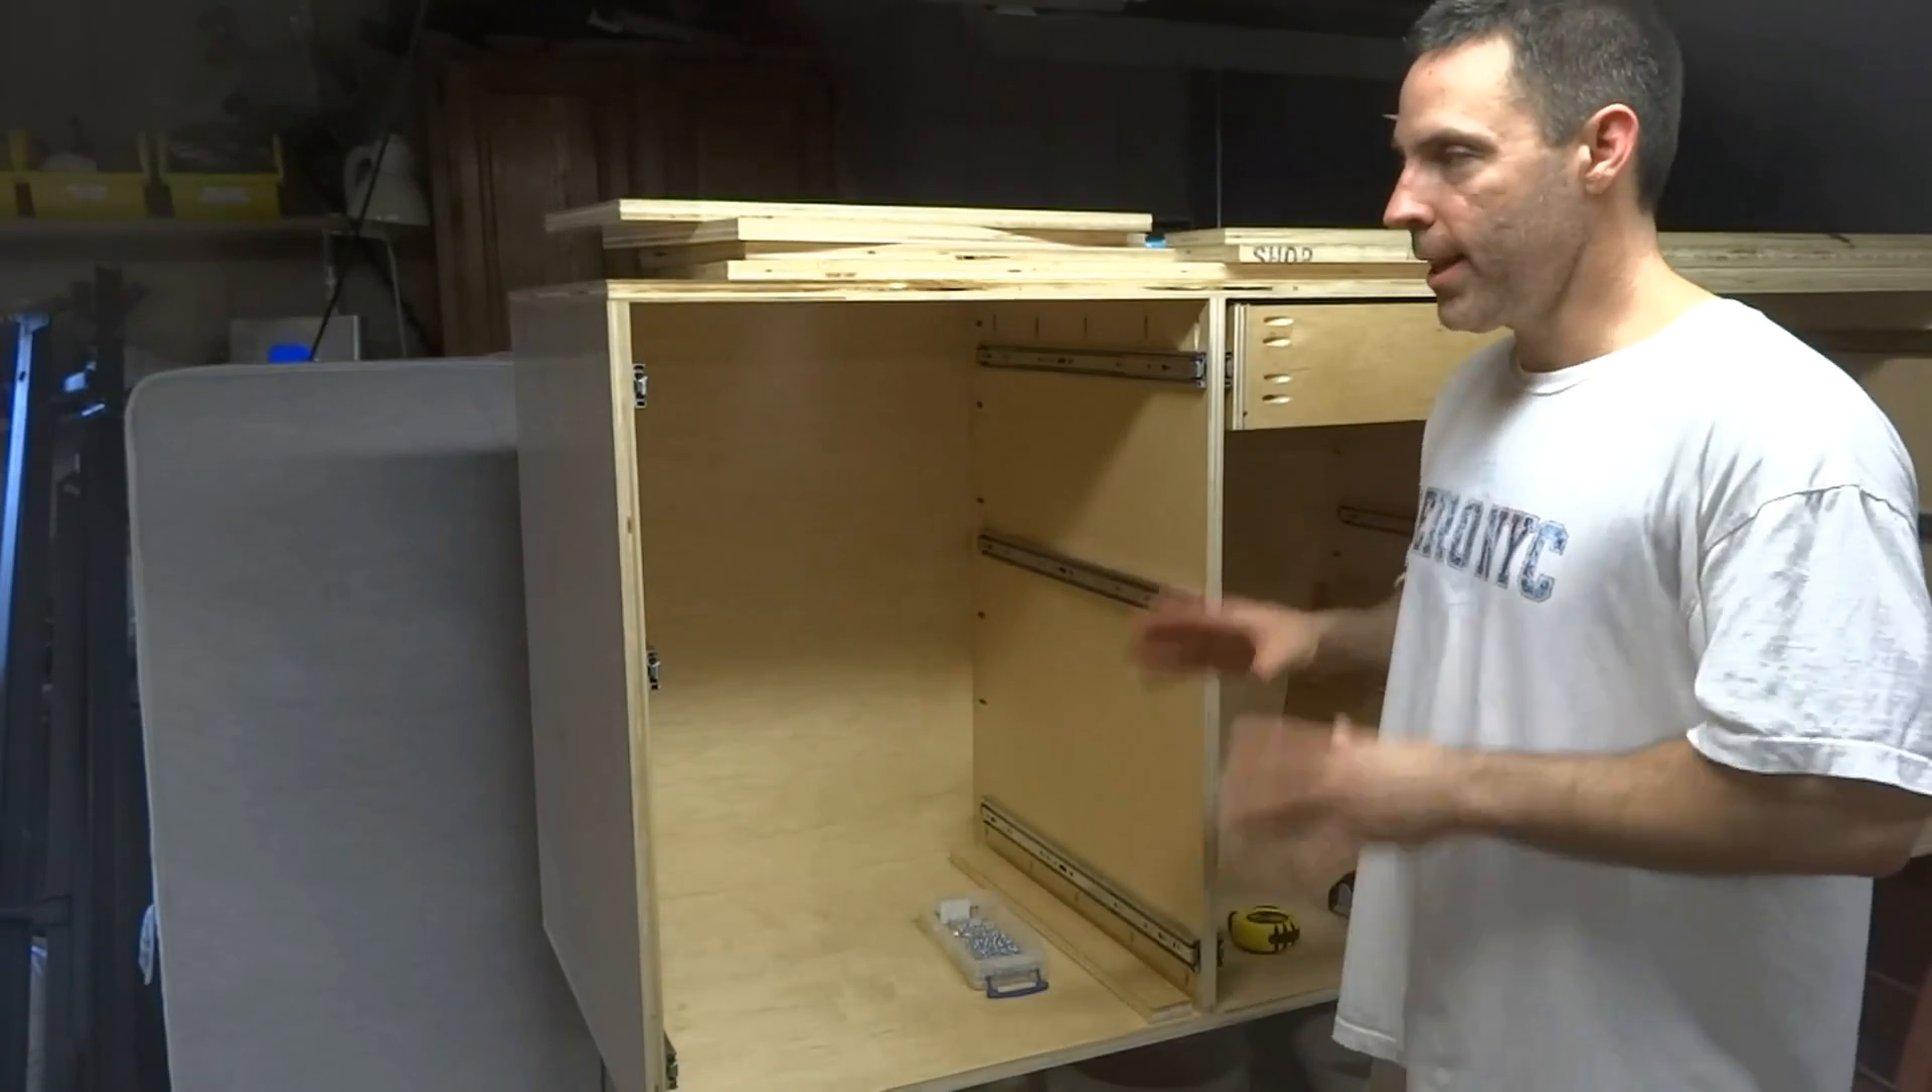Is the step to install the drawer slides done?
Yes.